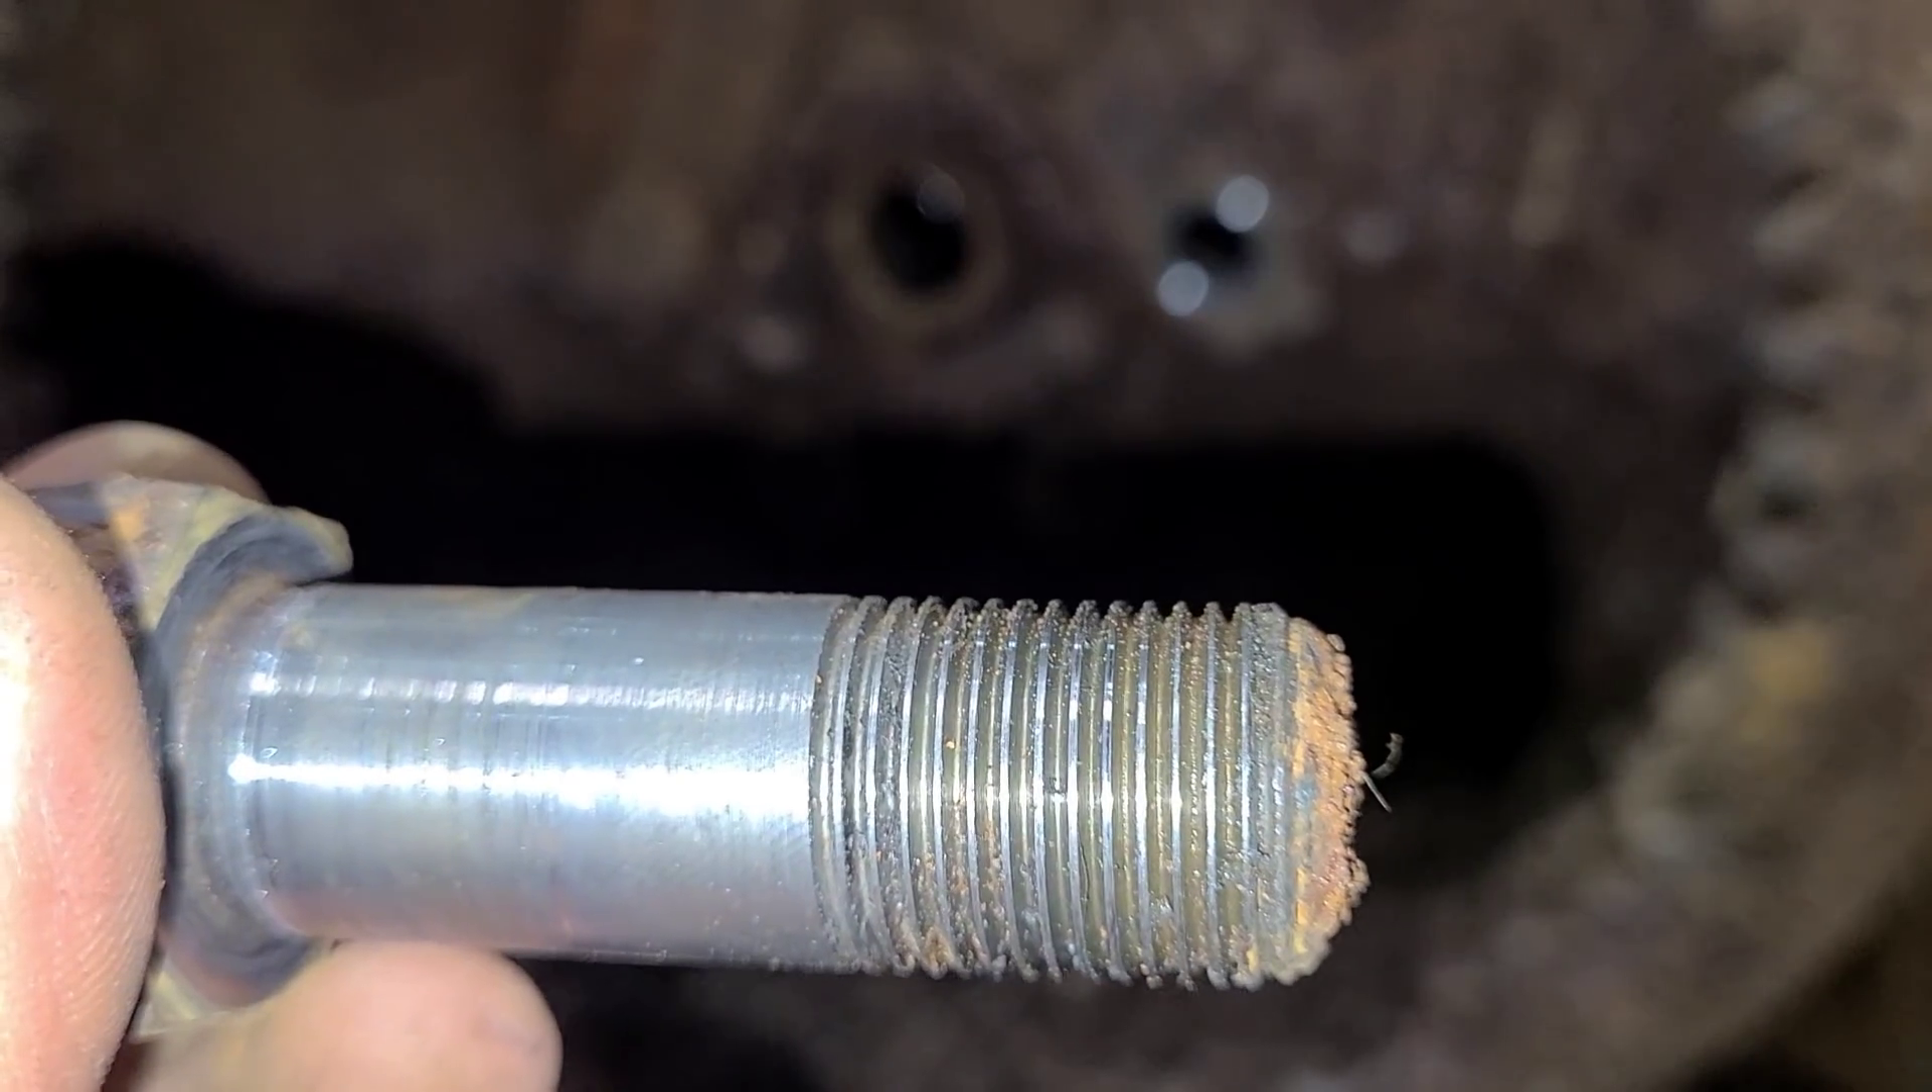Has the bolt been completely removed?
Yes.